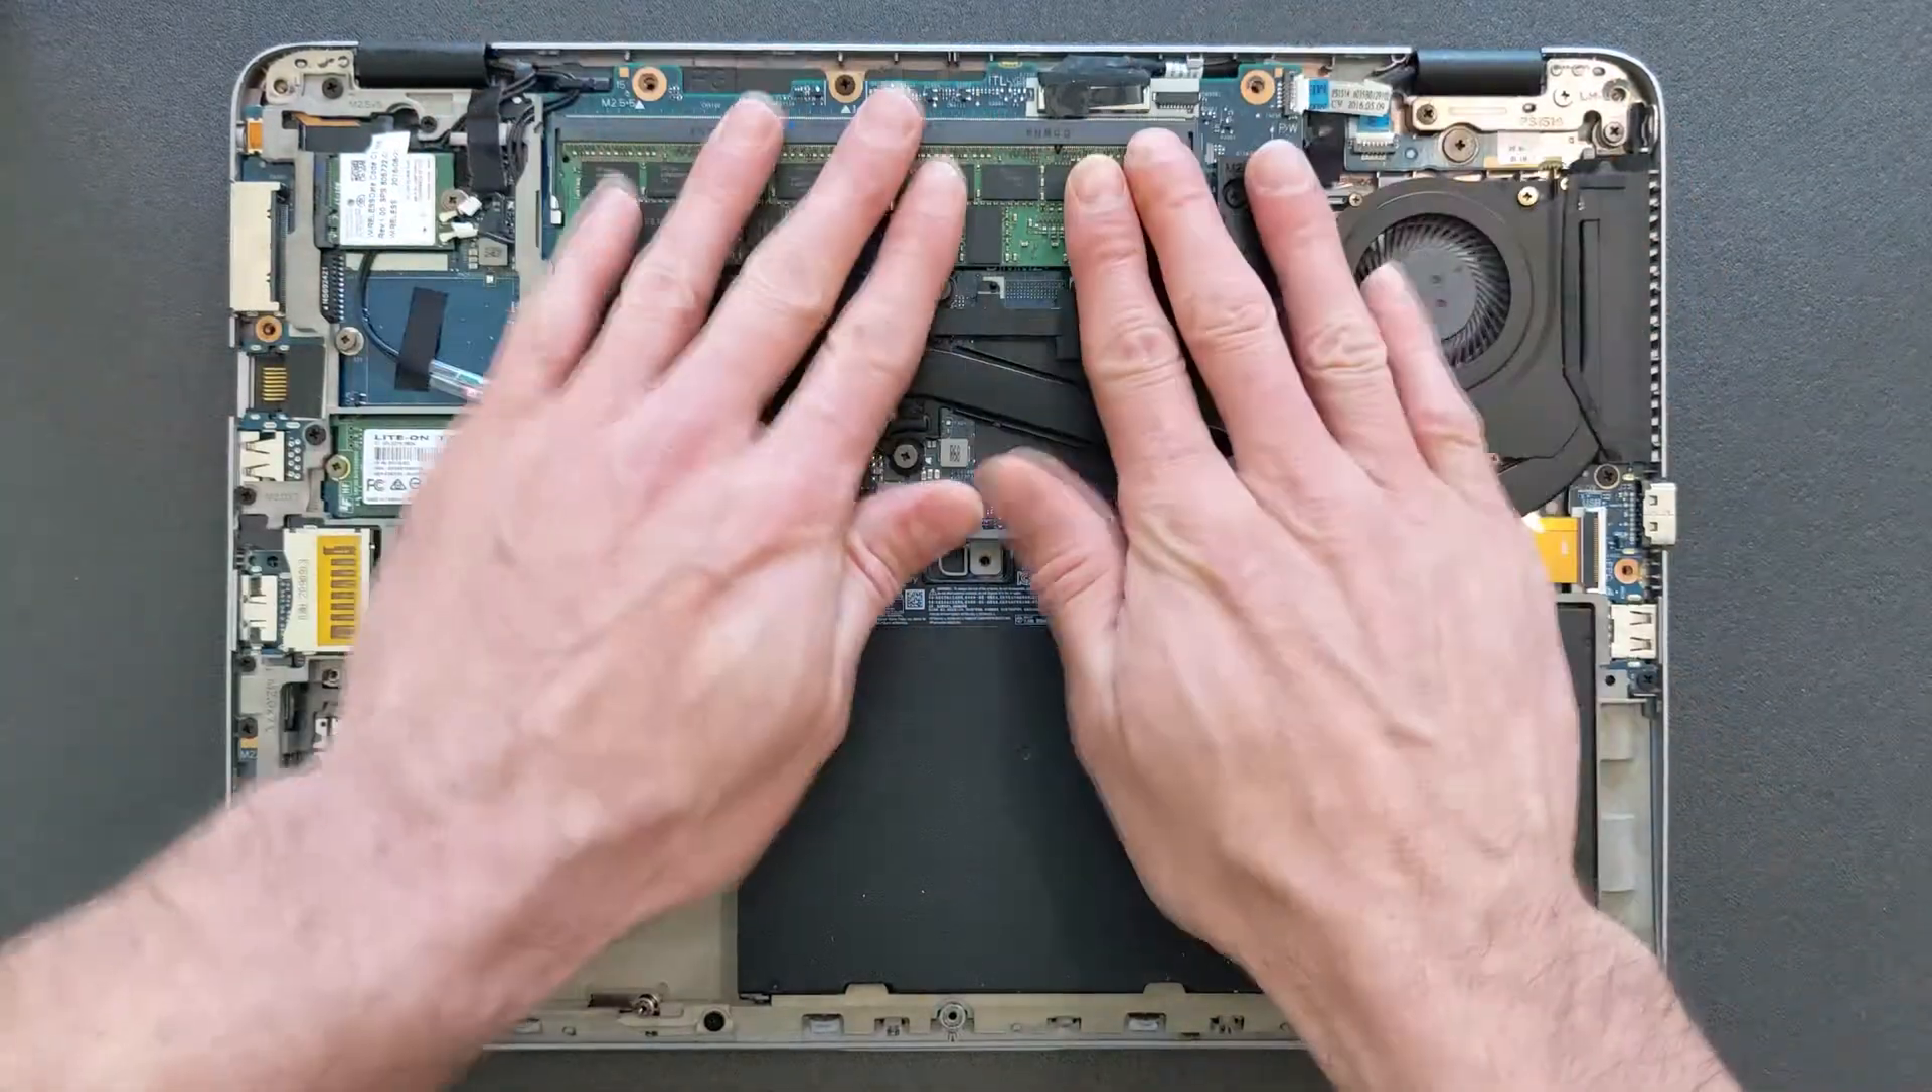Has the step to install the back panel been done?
No.